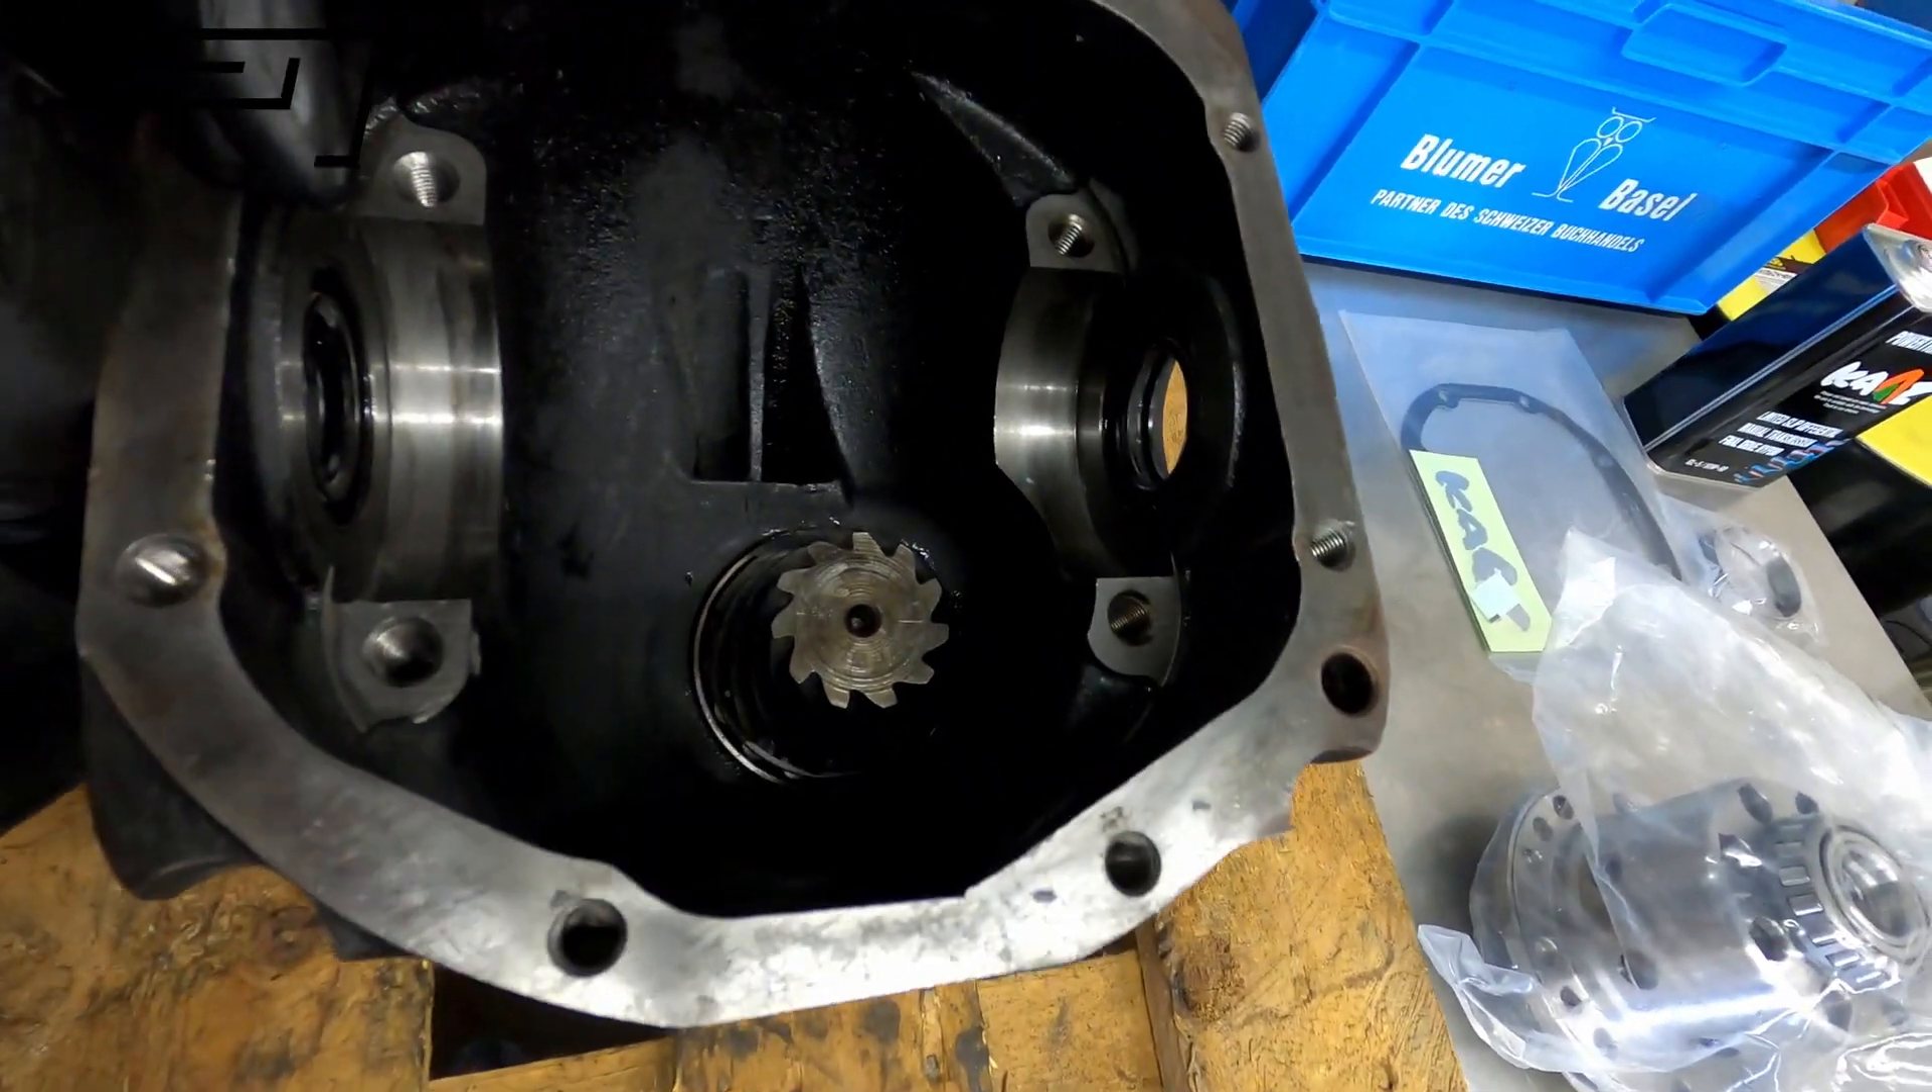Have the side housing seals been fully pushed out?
No.